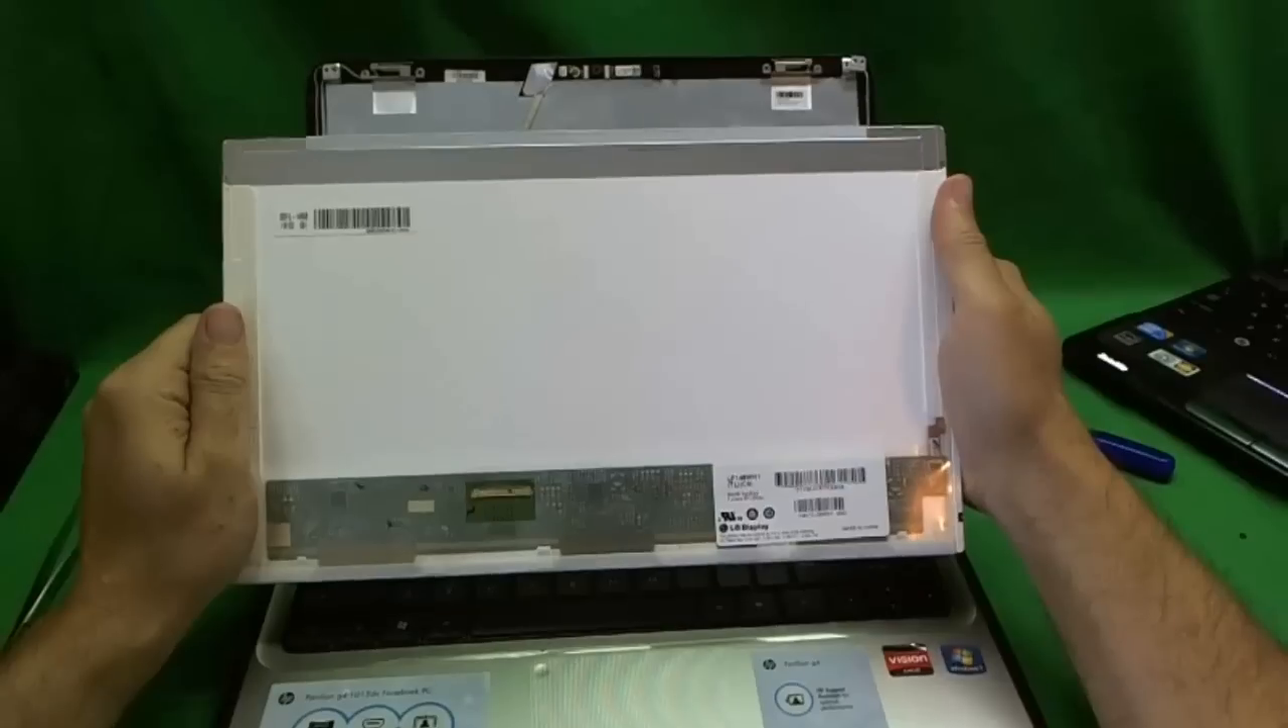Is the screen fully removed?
Yes.